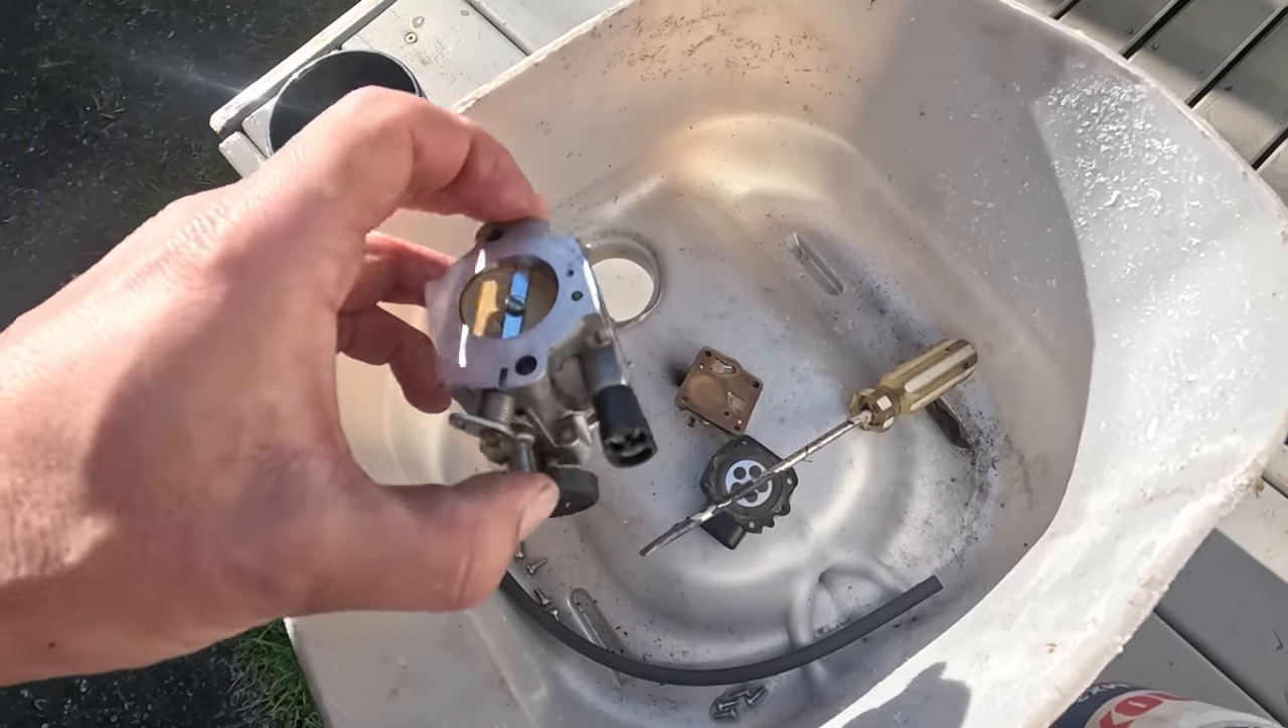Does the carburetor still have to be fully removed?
No.